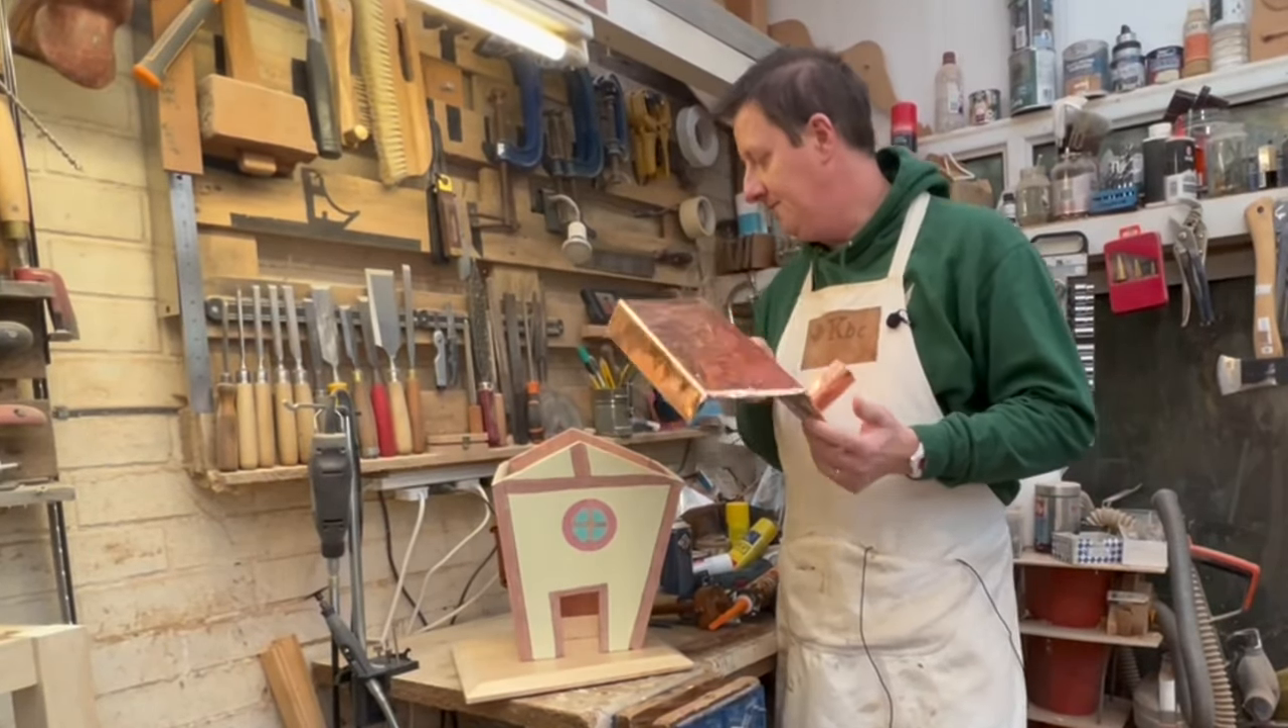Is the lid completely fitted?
No.